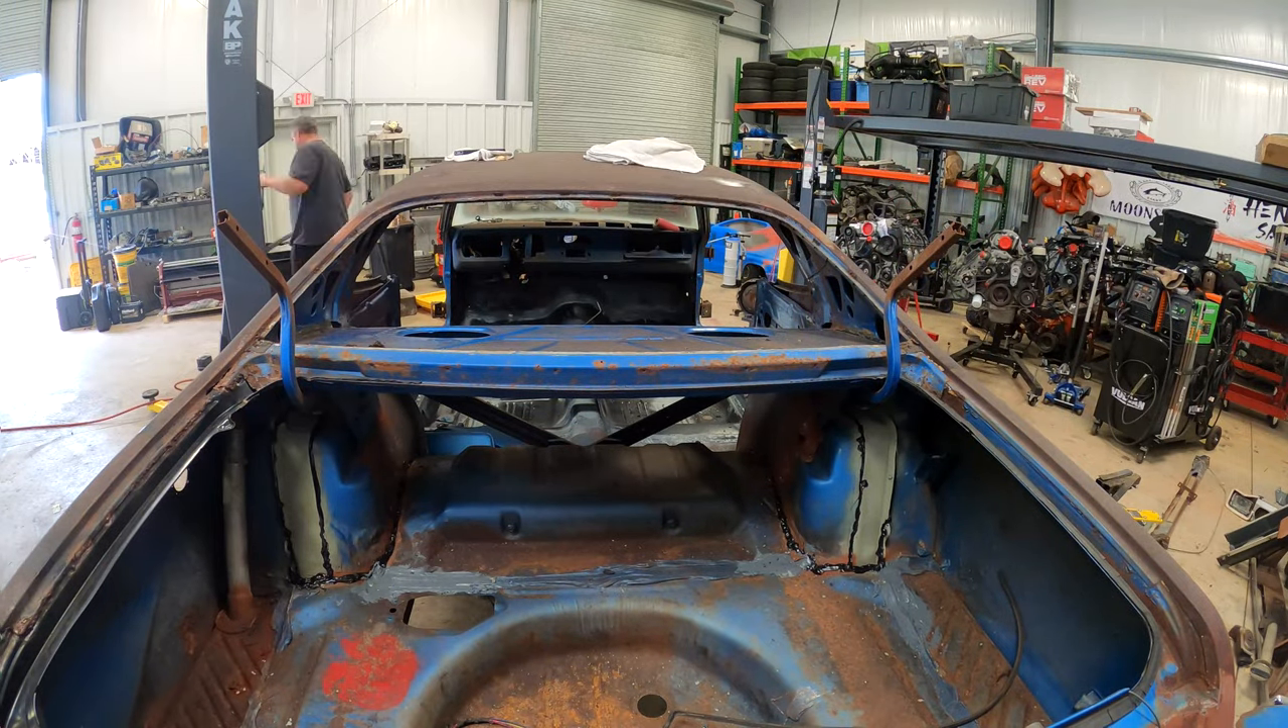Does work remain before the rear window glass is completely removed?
No.